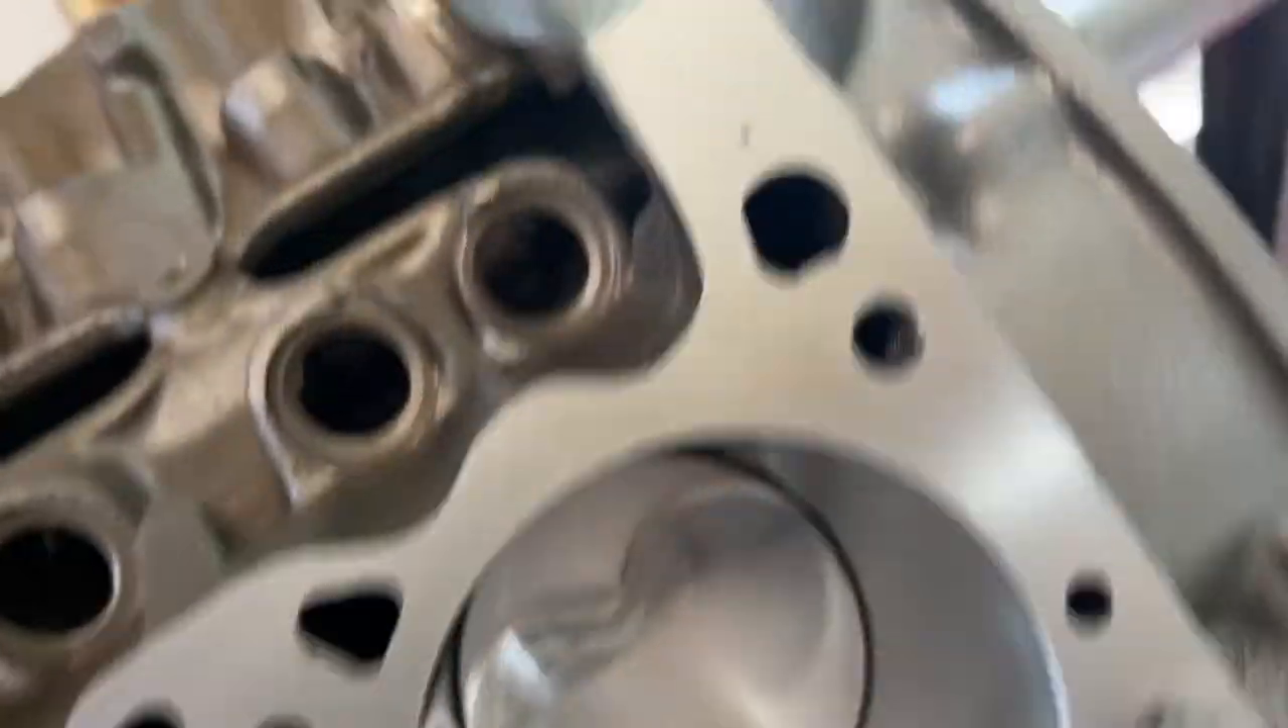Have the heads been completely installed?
No.